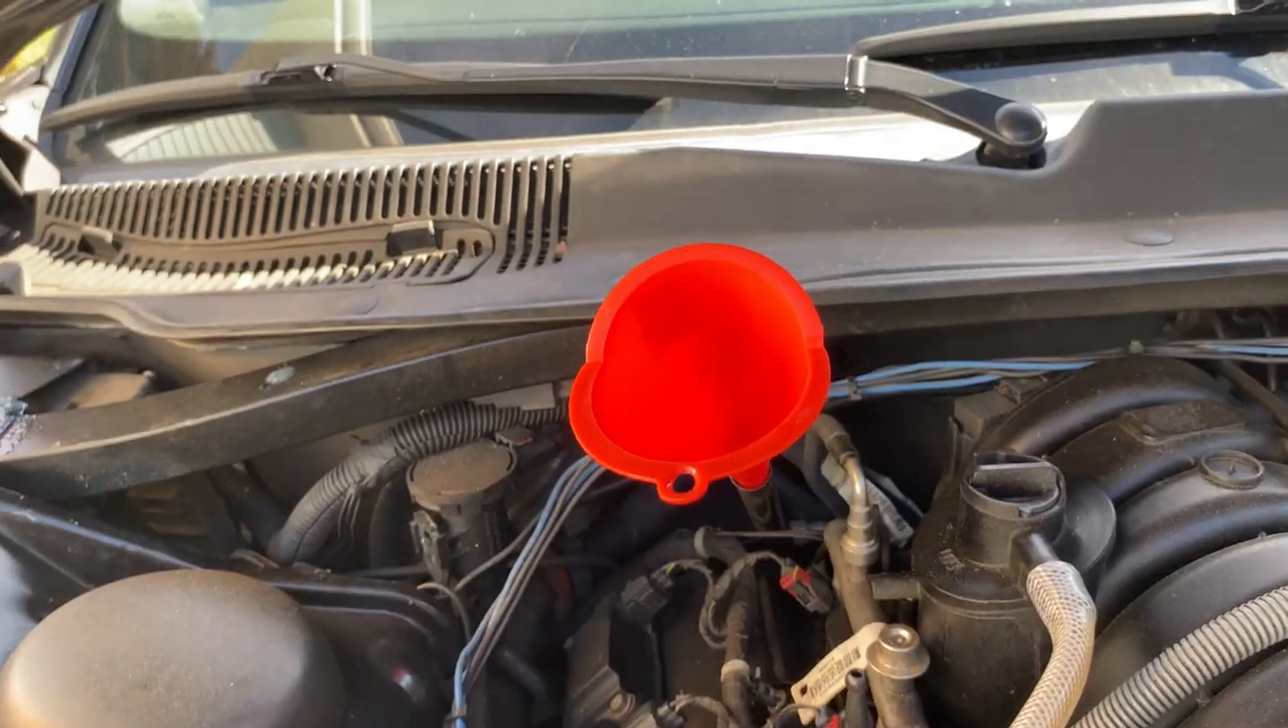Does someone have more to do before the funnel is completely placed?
No.